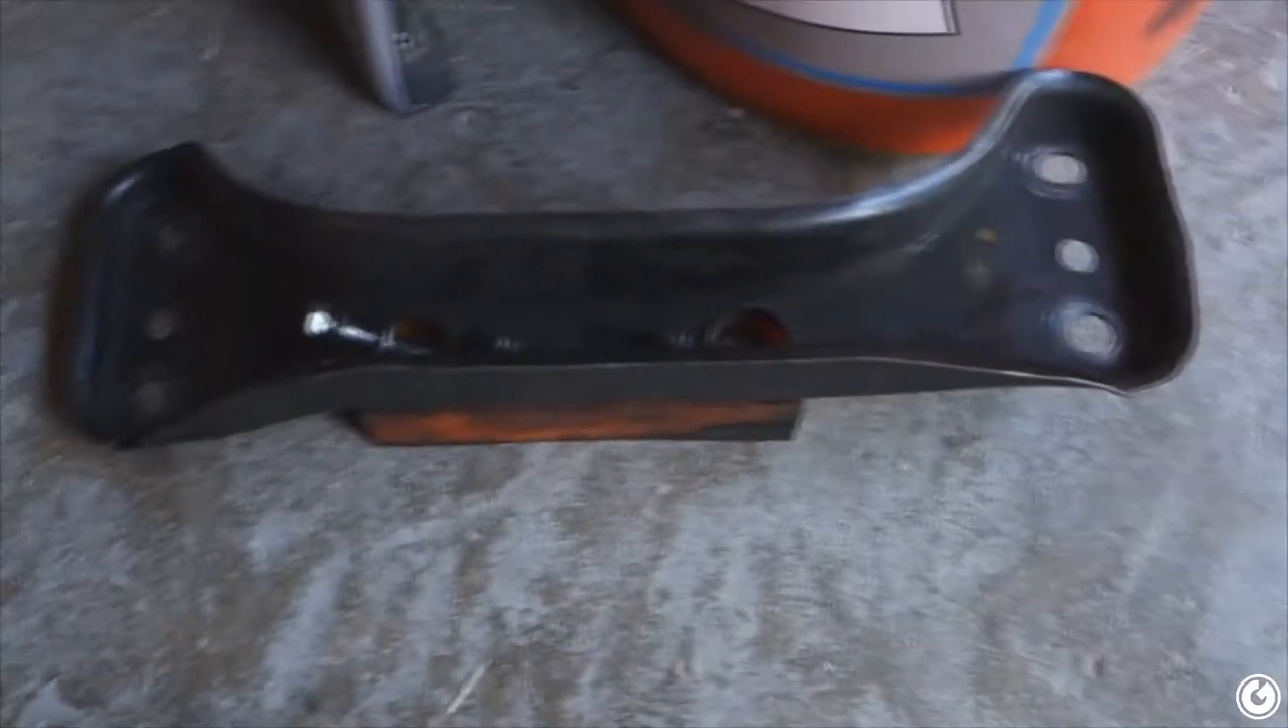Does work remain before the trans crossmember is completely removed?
No.